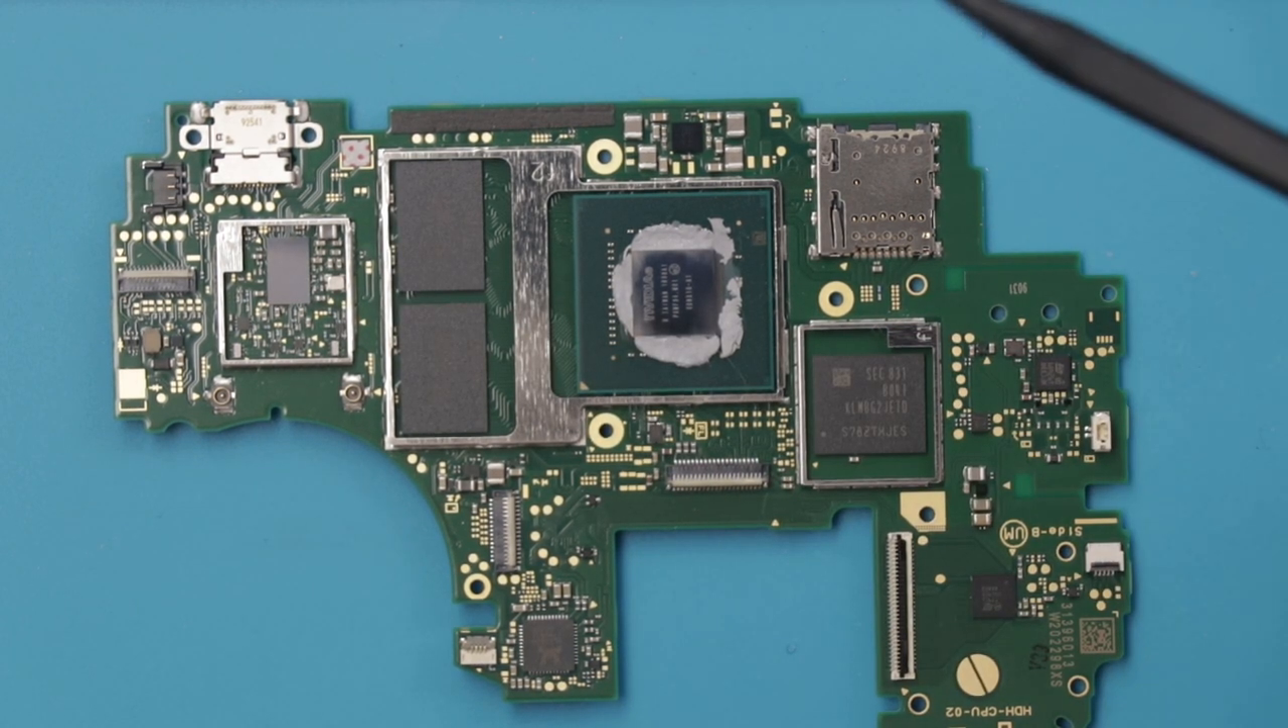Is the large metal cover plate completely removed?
Yes.